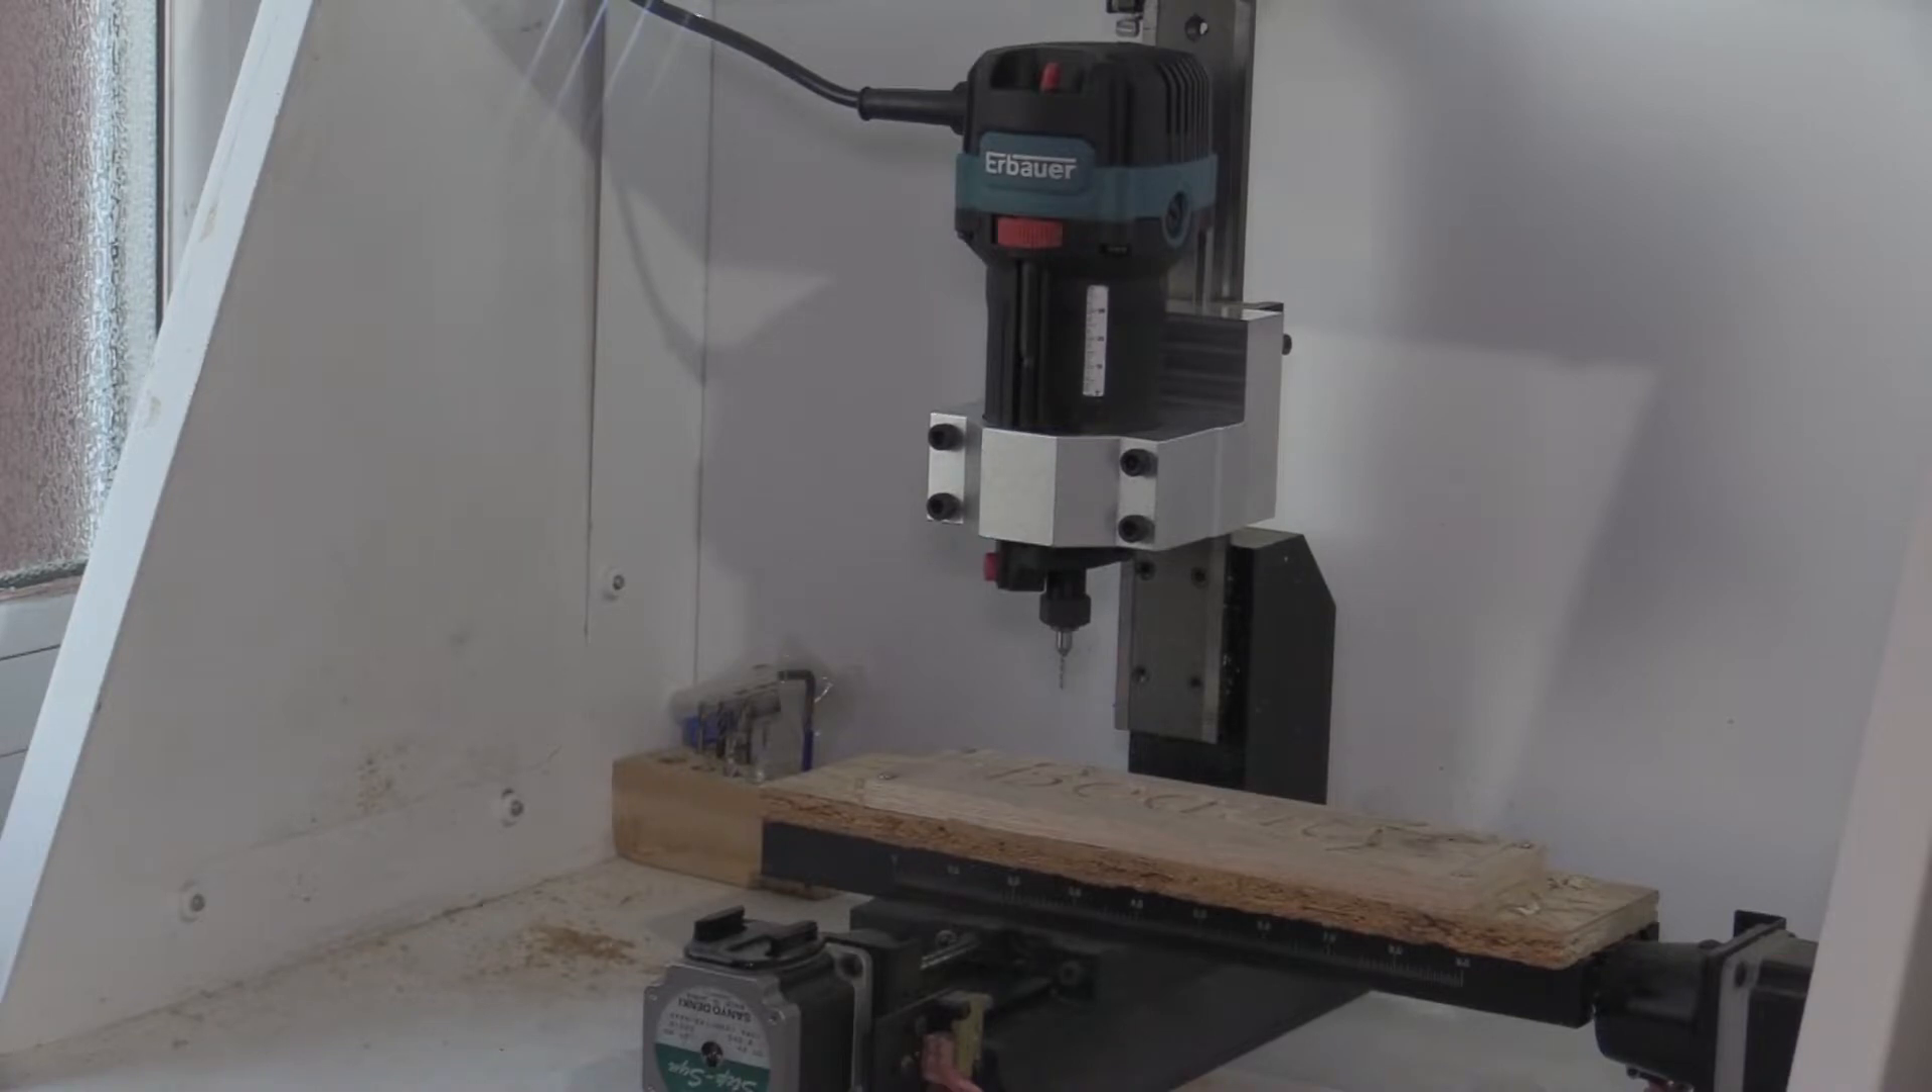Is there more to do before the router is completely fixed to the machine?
No.